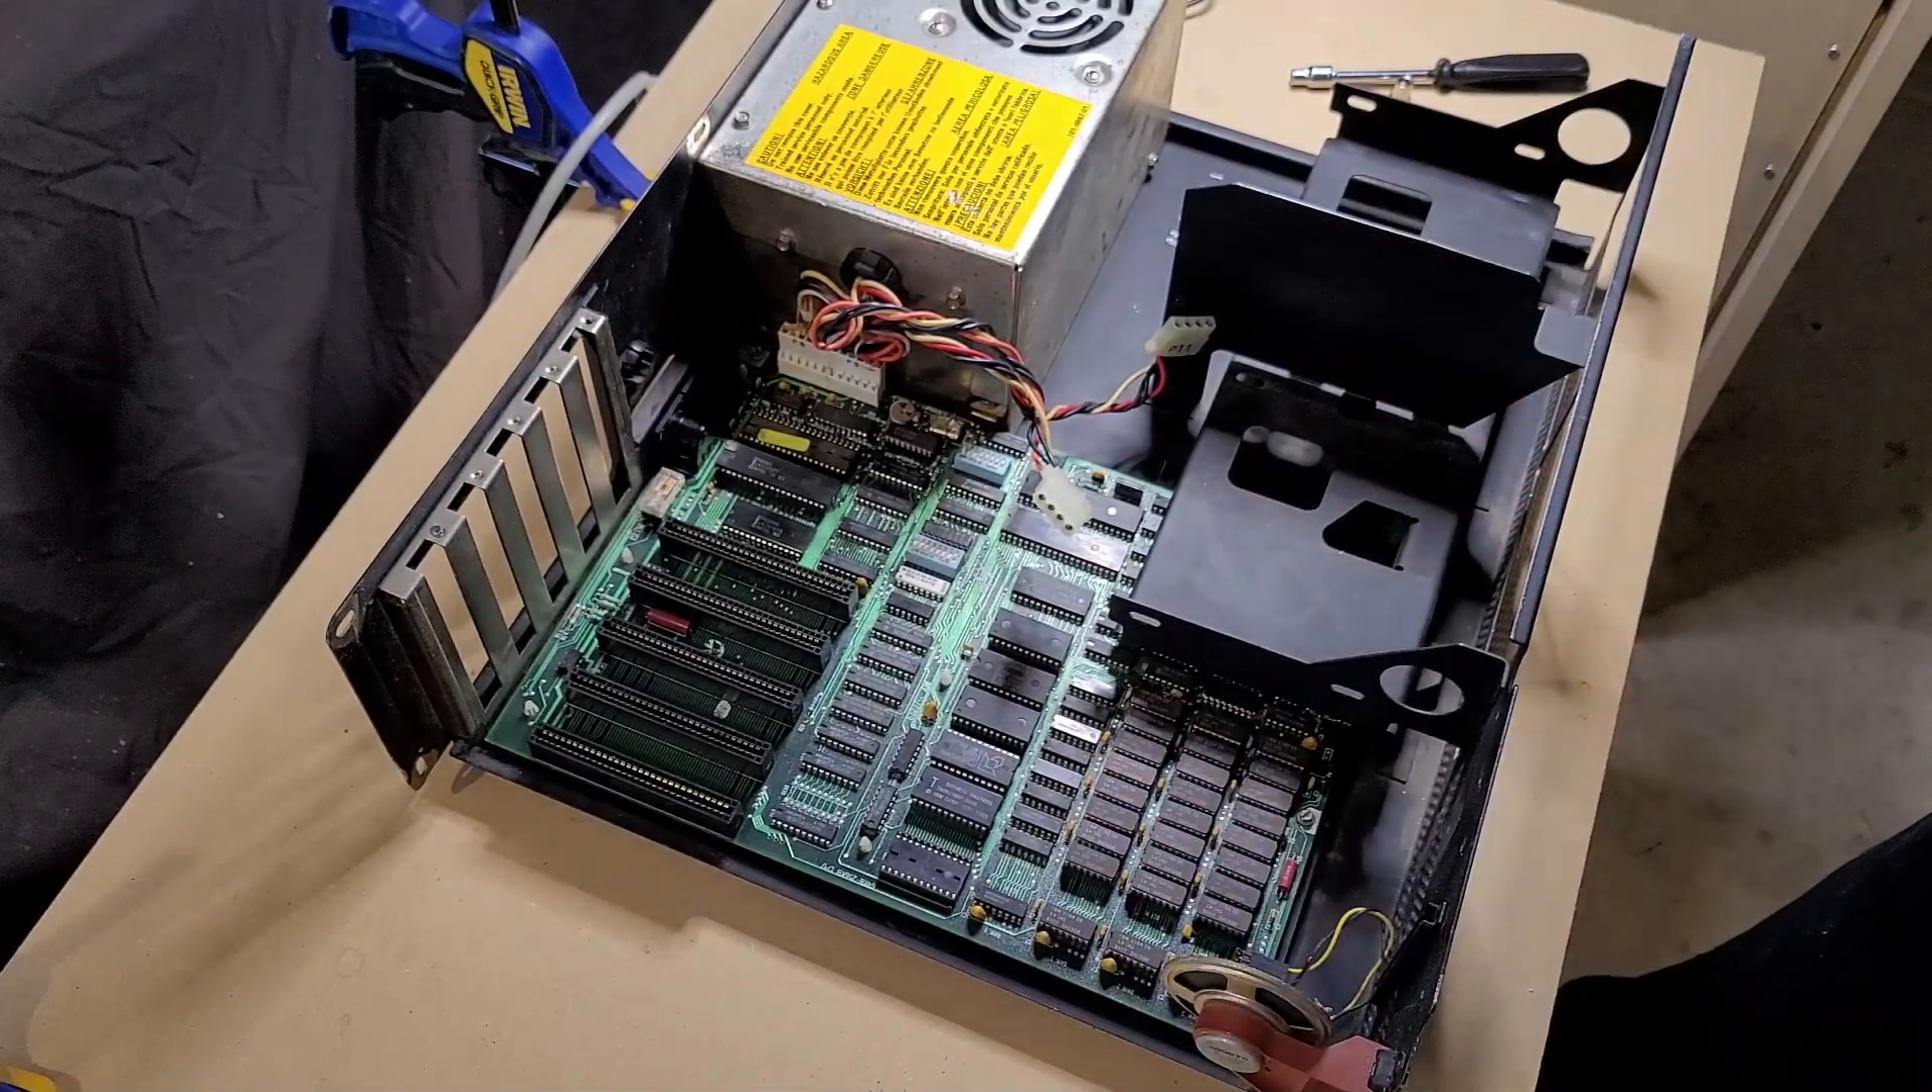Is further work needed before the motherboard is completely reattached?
No.